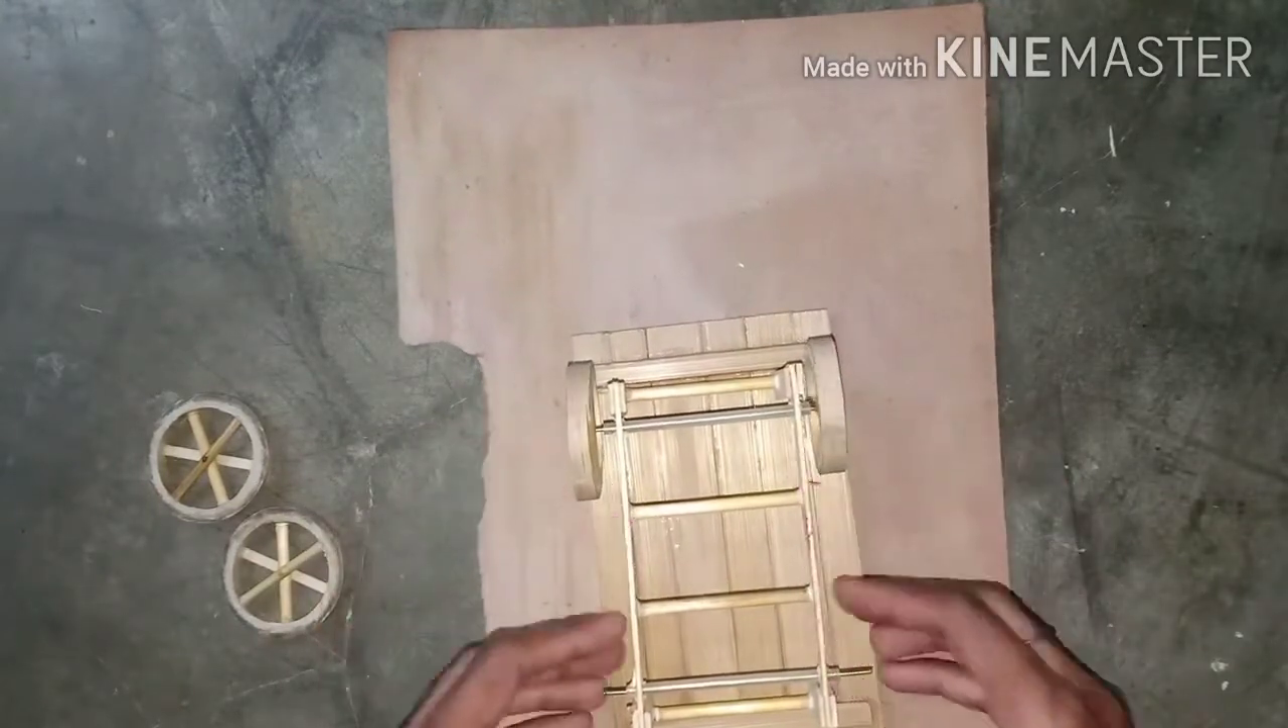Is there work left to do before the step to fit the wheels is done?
Yes.